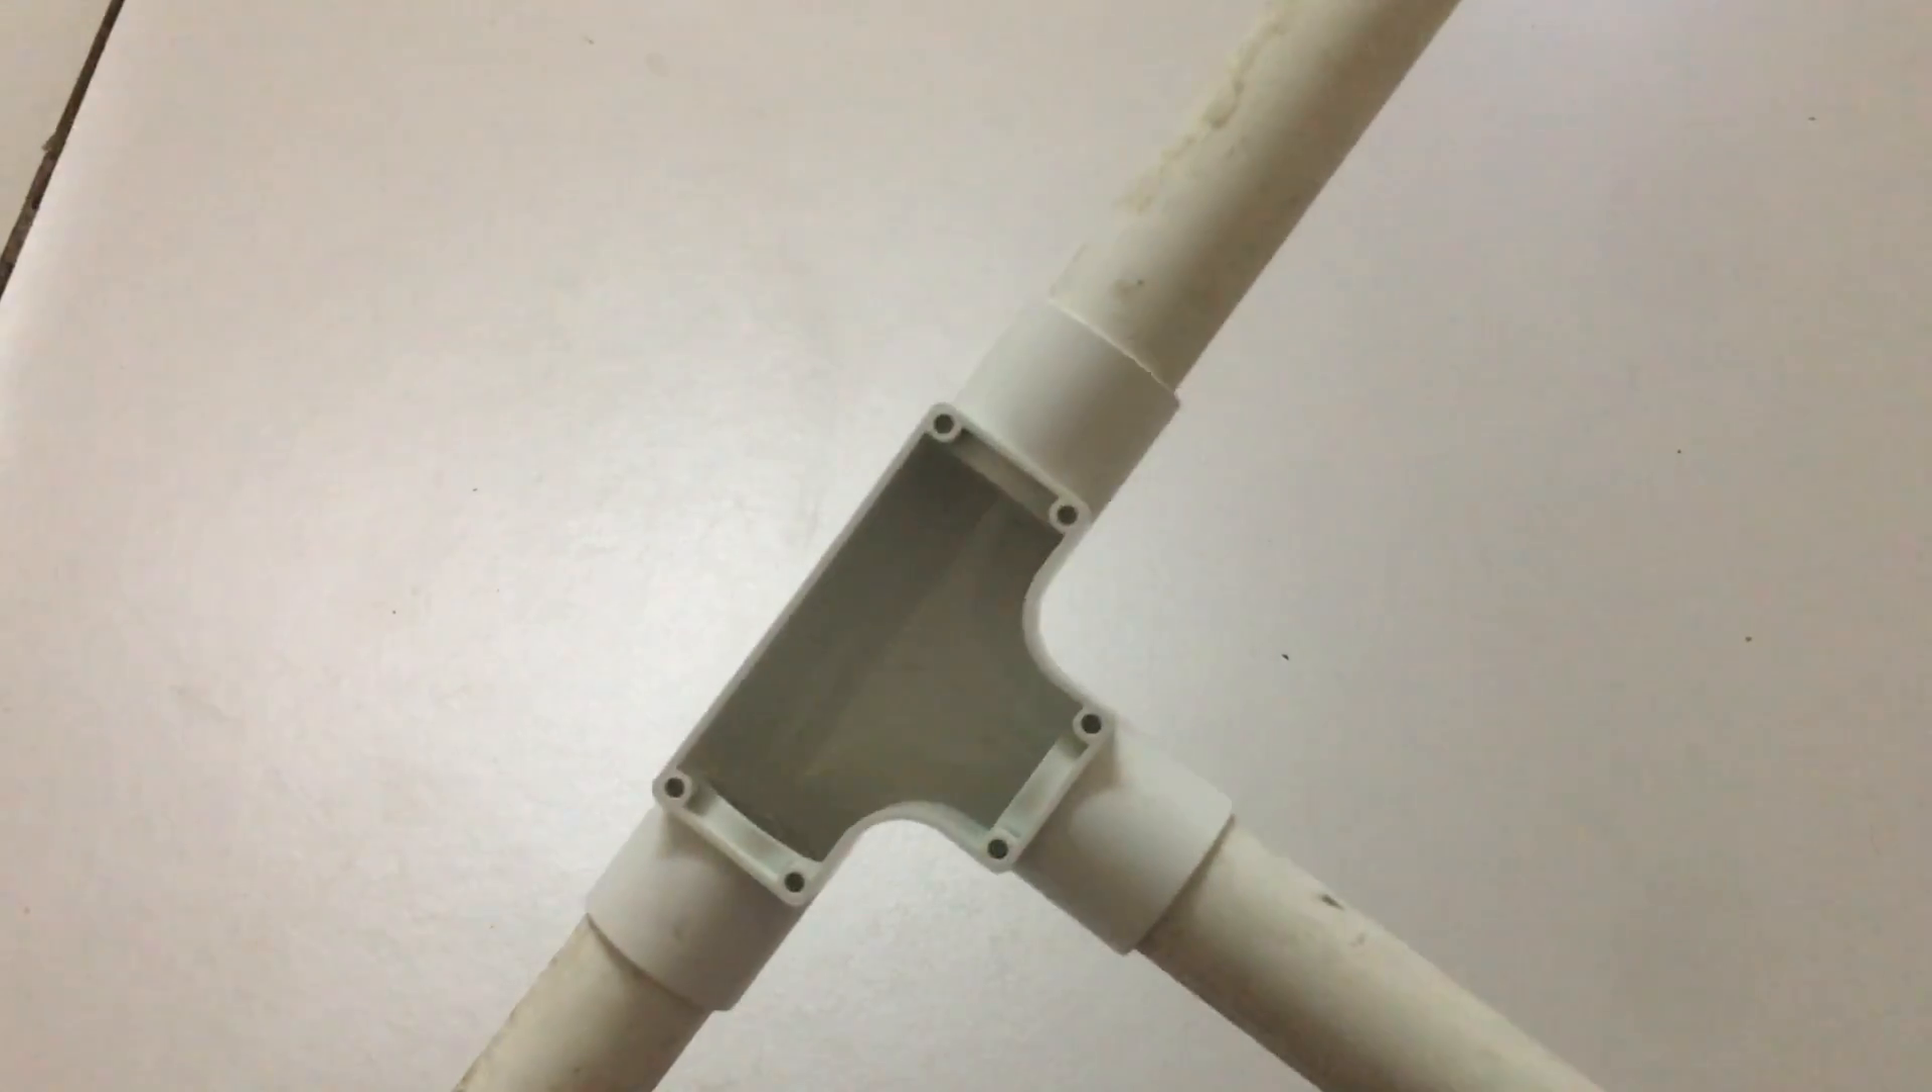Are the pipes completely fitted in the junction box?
Yes.